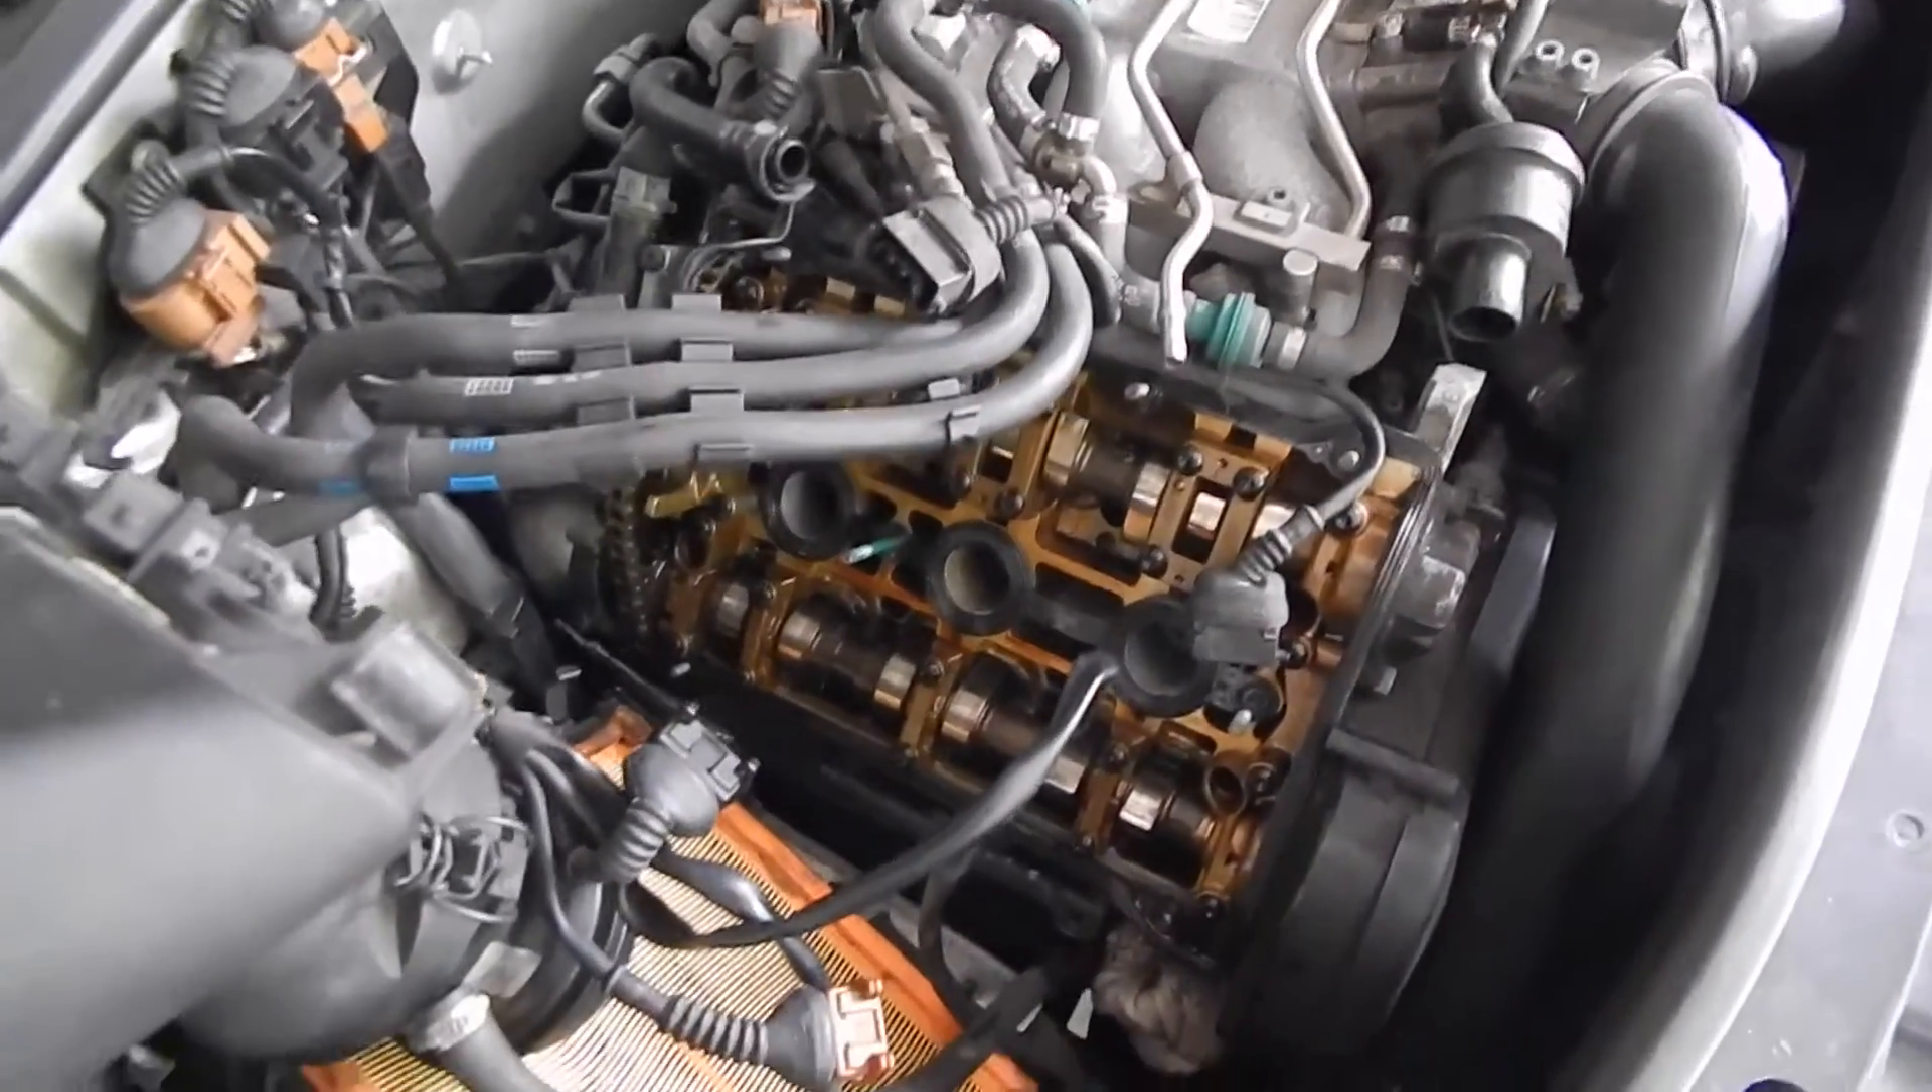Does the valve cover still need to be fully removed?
No.